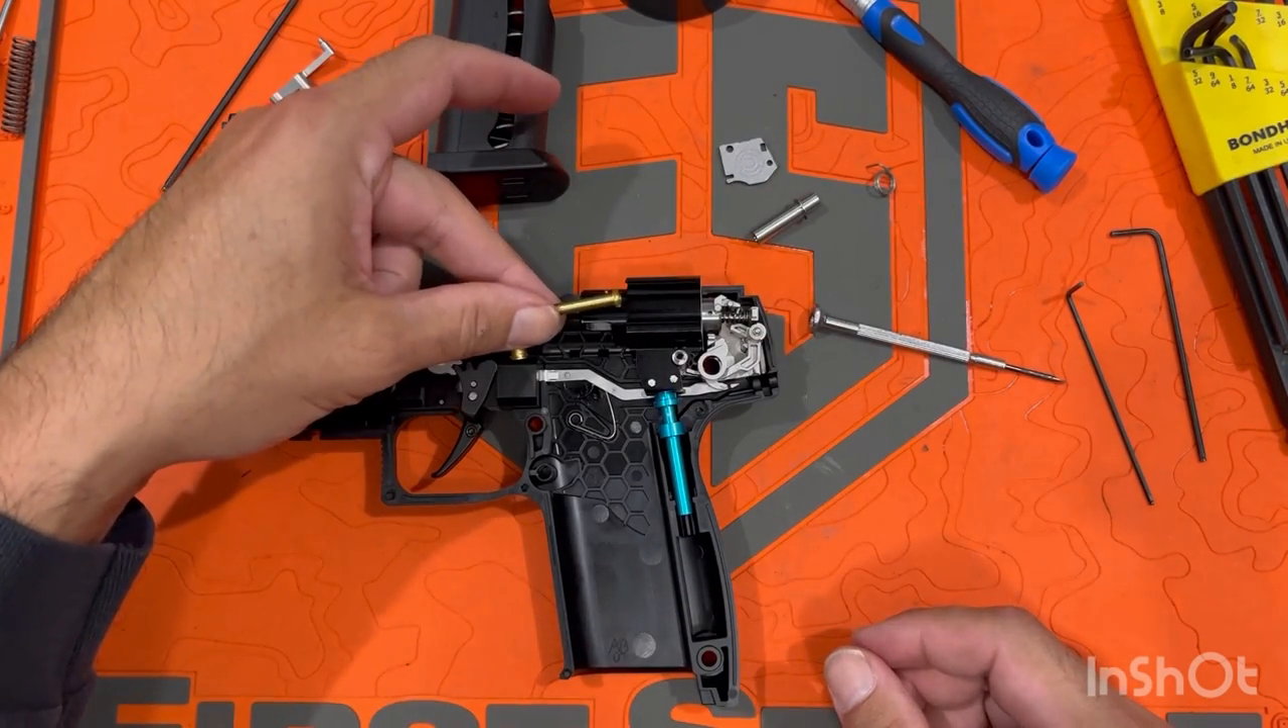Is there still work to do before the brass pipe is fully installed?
Yes.